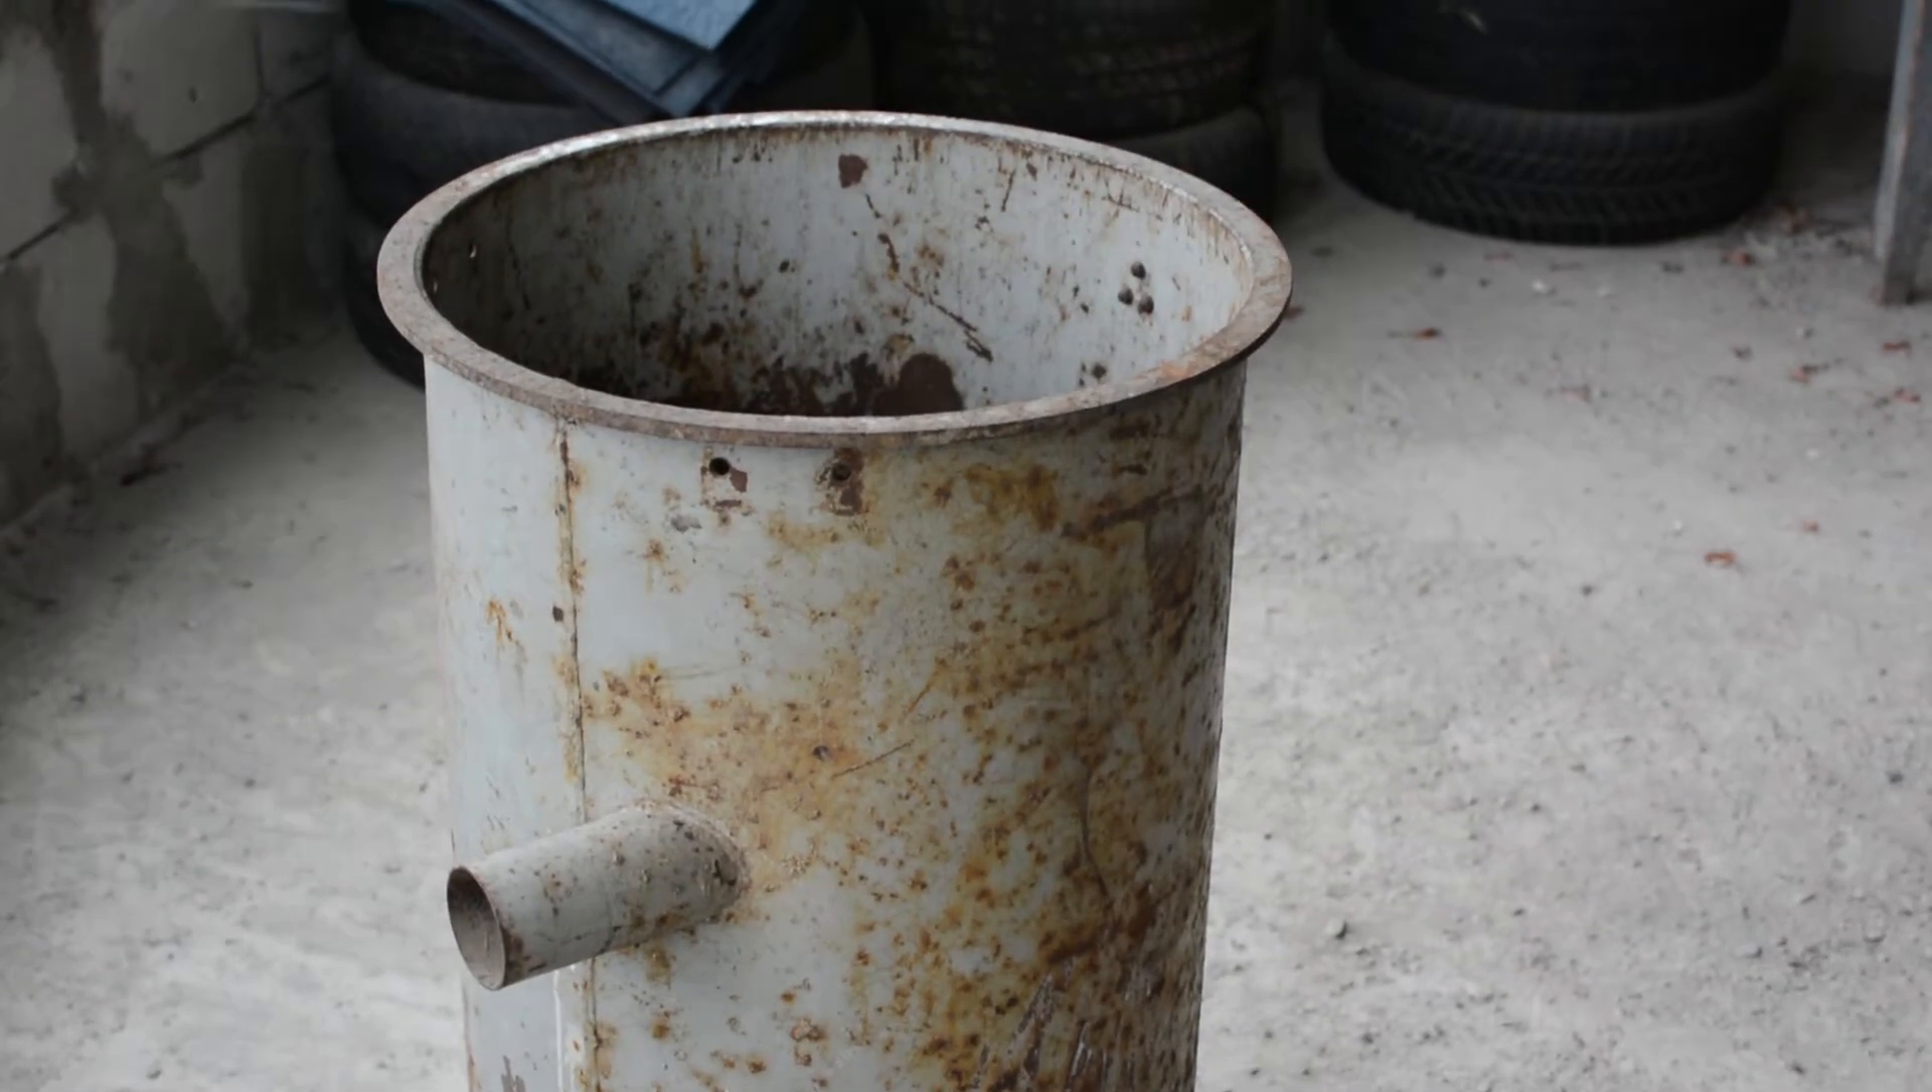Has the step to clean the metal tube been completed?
No.